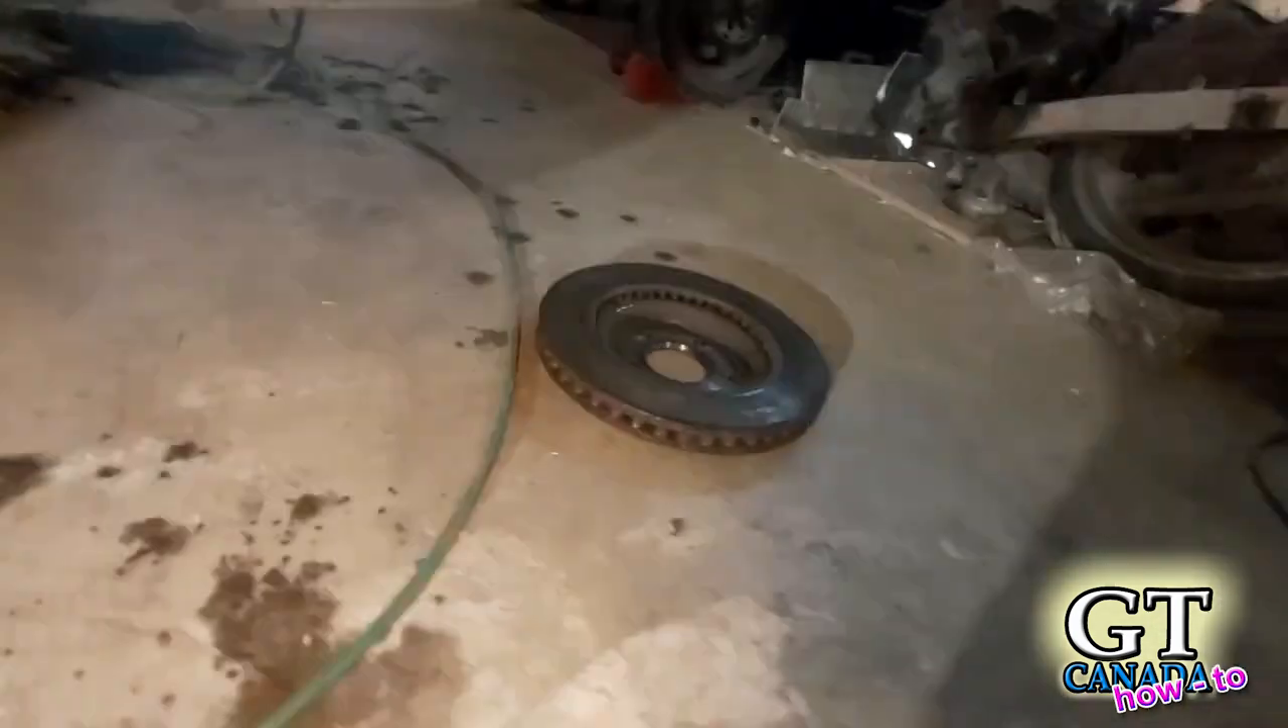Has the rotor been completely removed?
Yes.